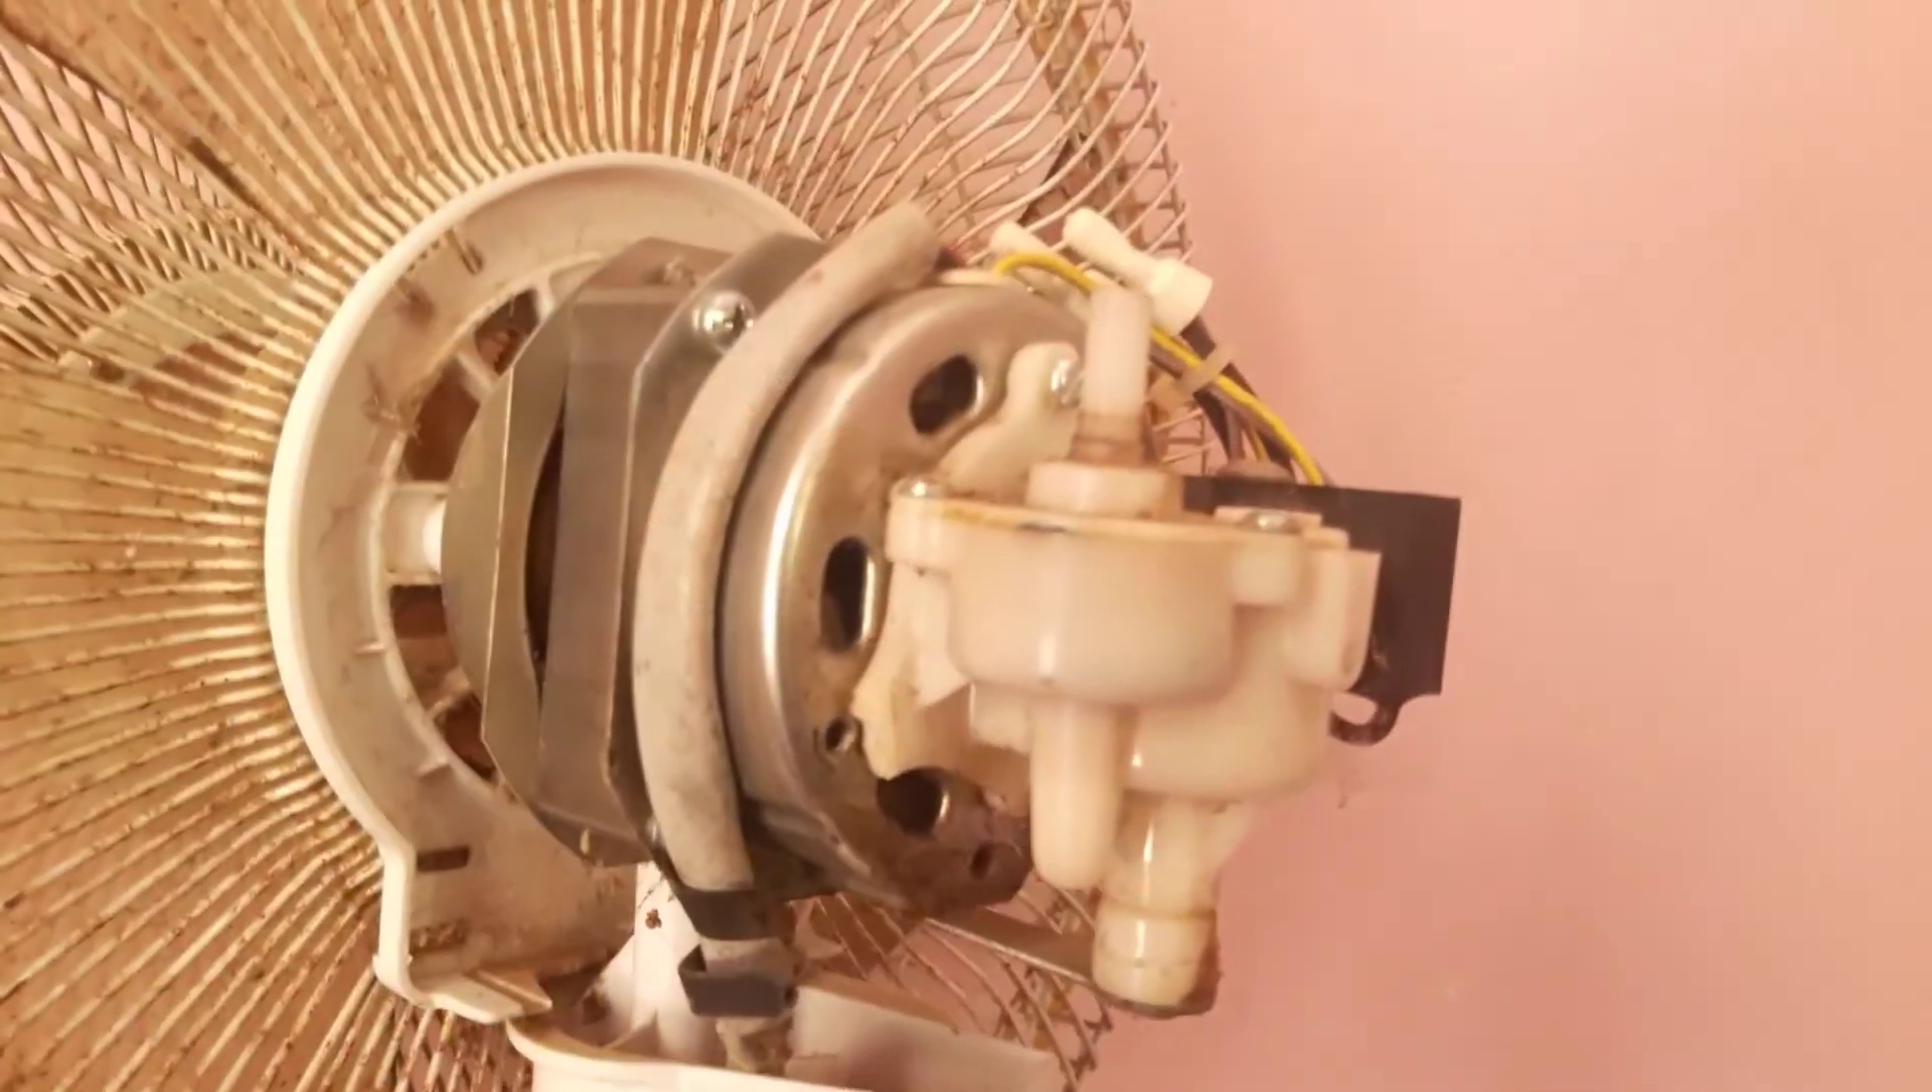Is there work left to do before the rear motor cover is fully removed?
No.